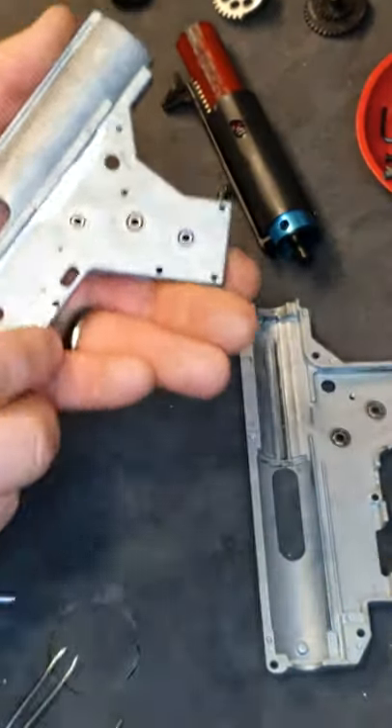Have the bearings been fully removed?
No.